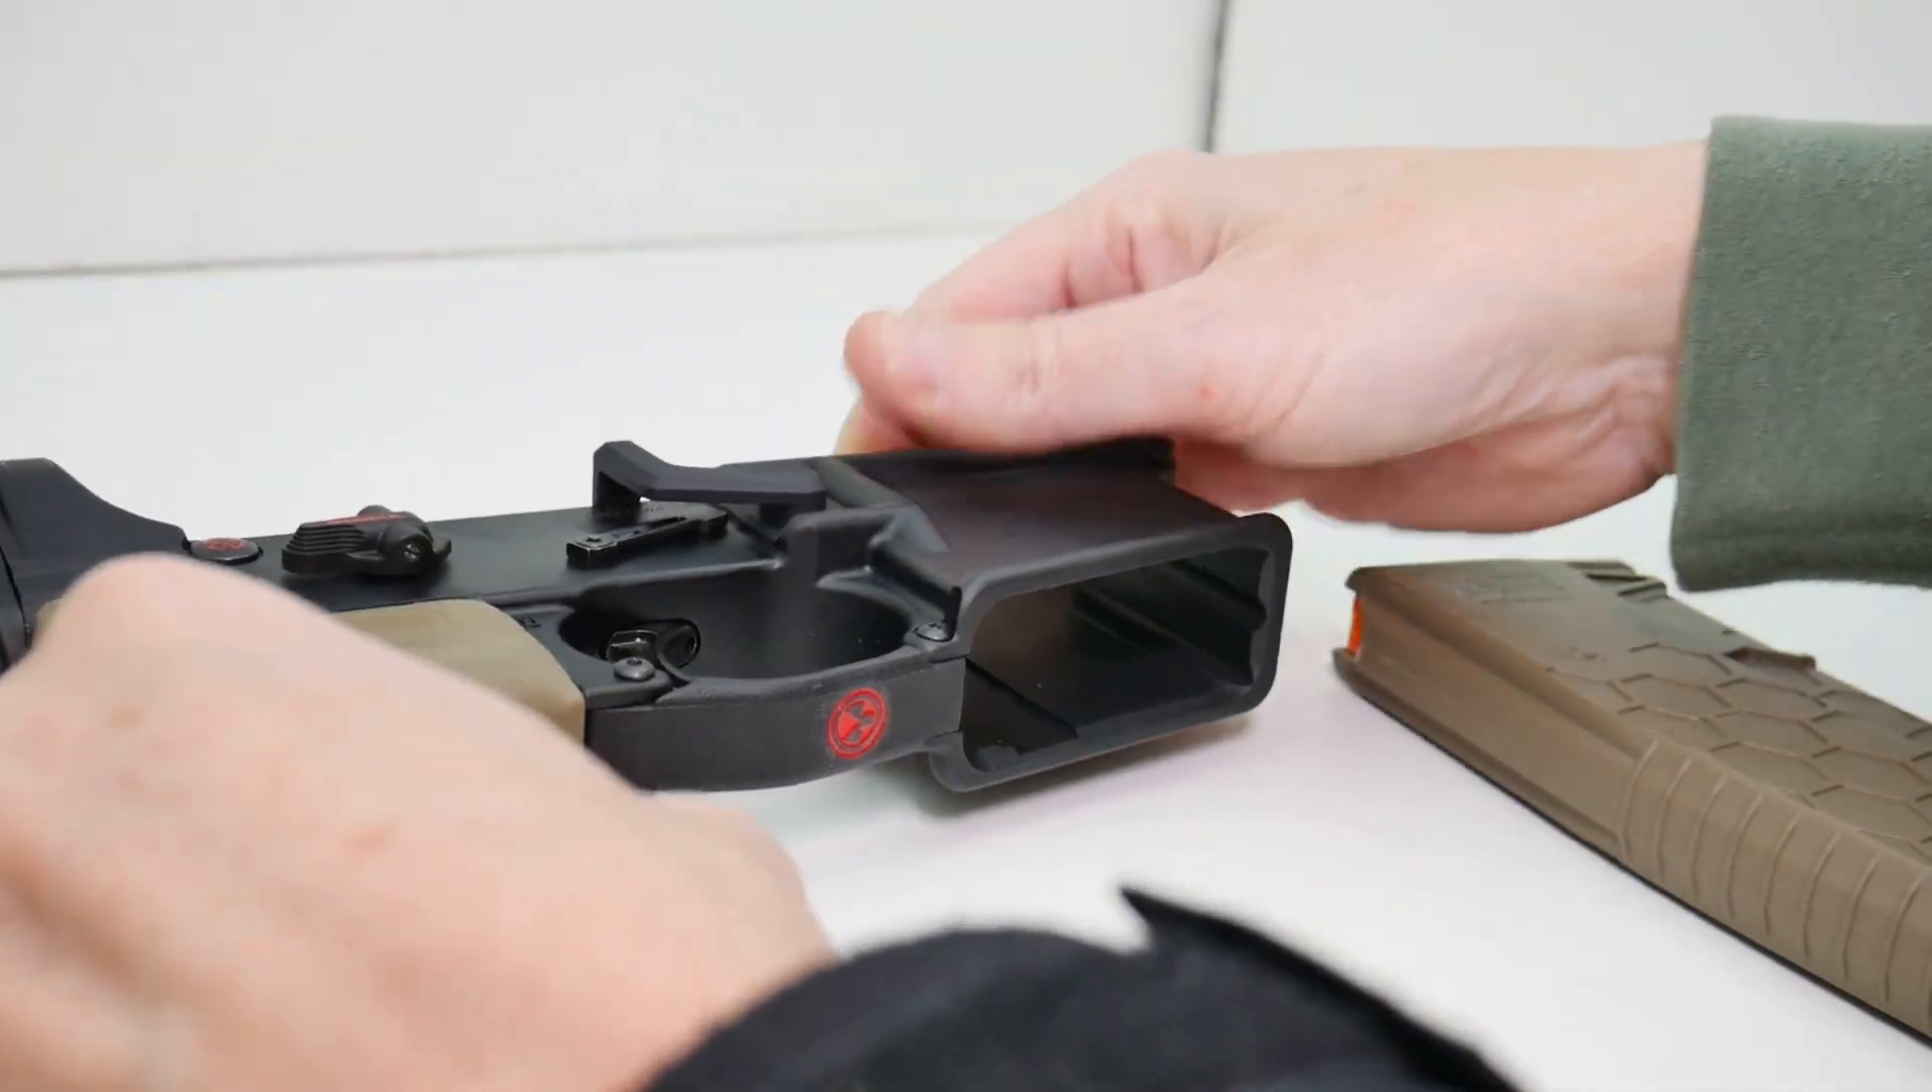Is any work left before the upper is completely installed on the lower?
Yes.